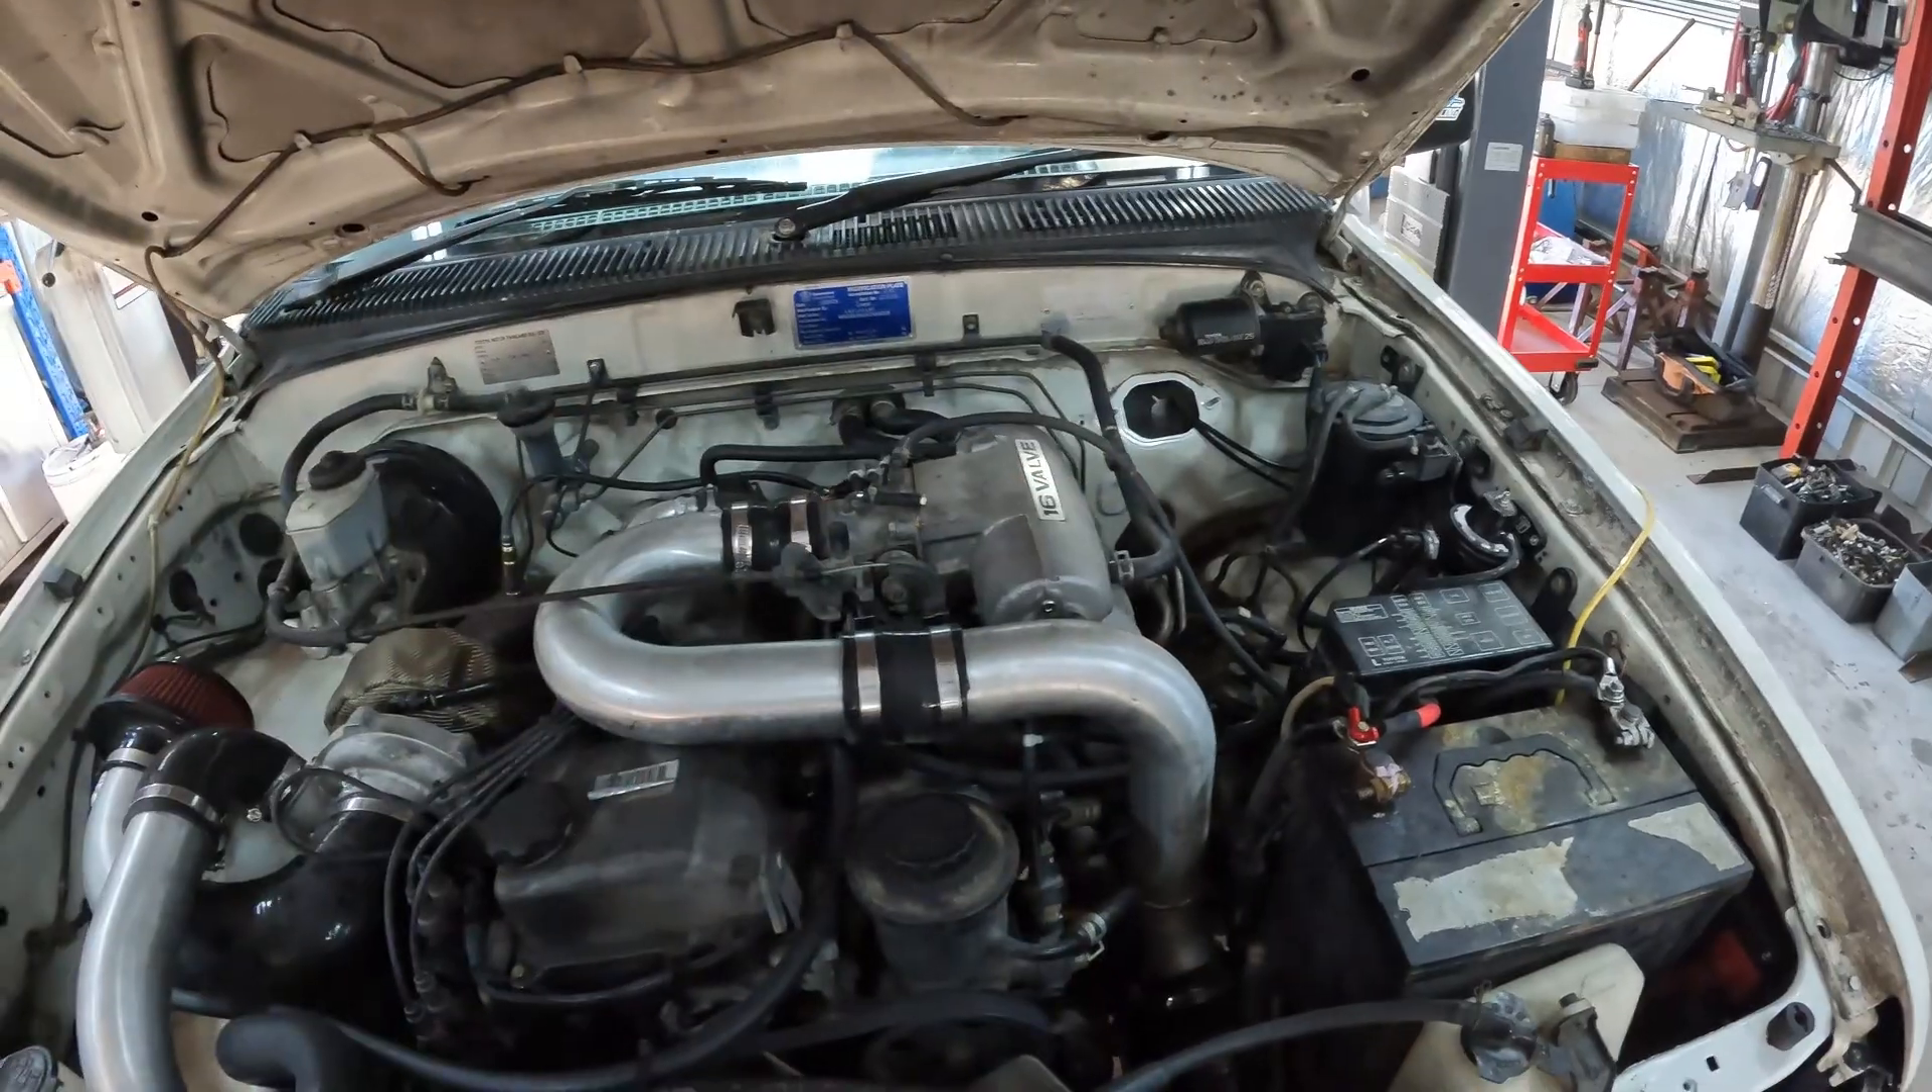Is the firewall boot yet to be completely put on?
Yes.